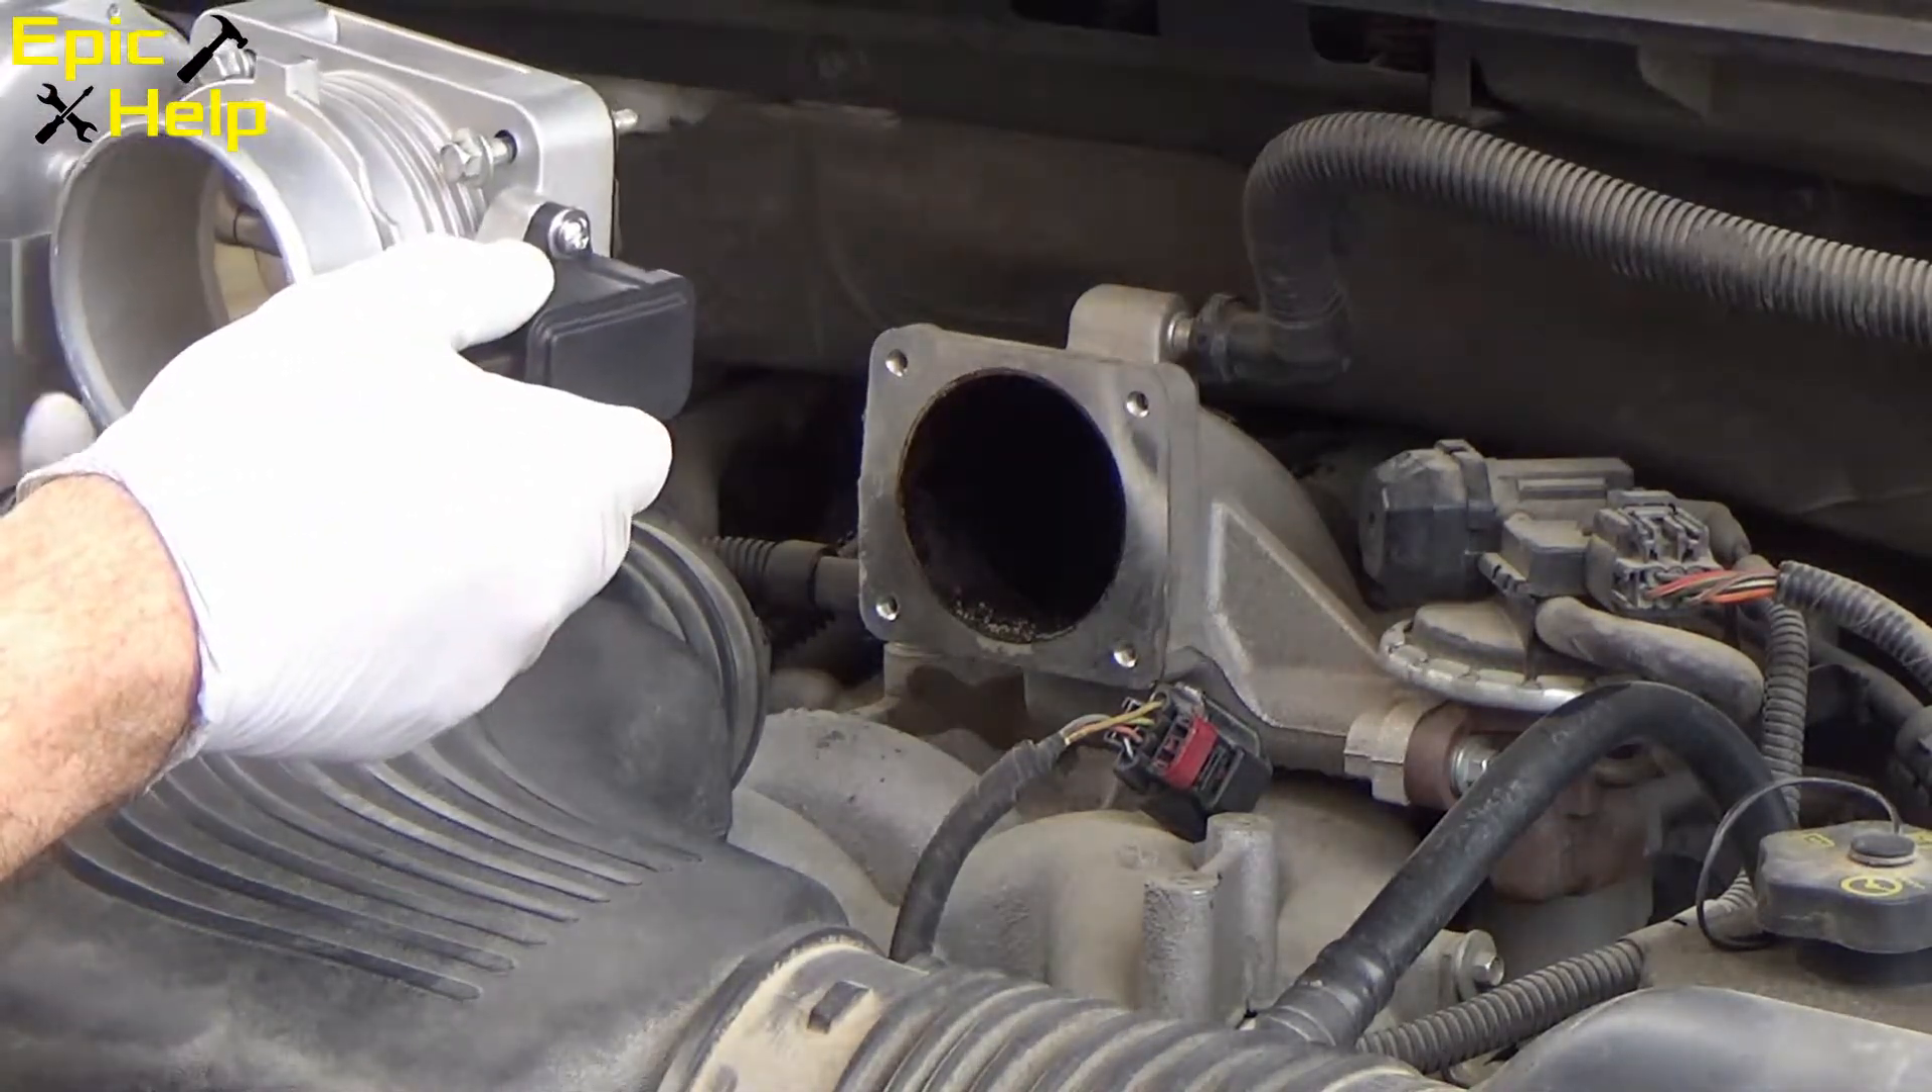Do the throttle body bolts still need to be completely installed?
Yes.